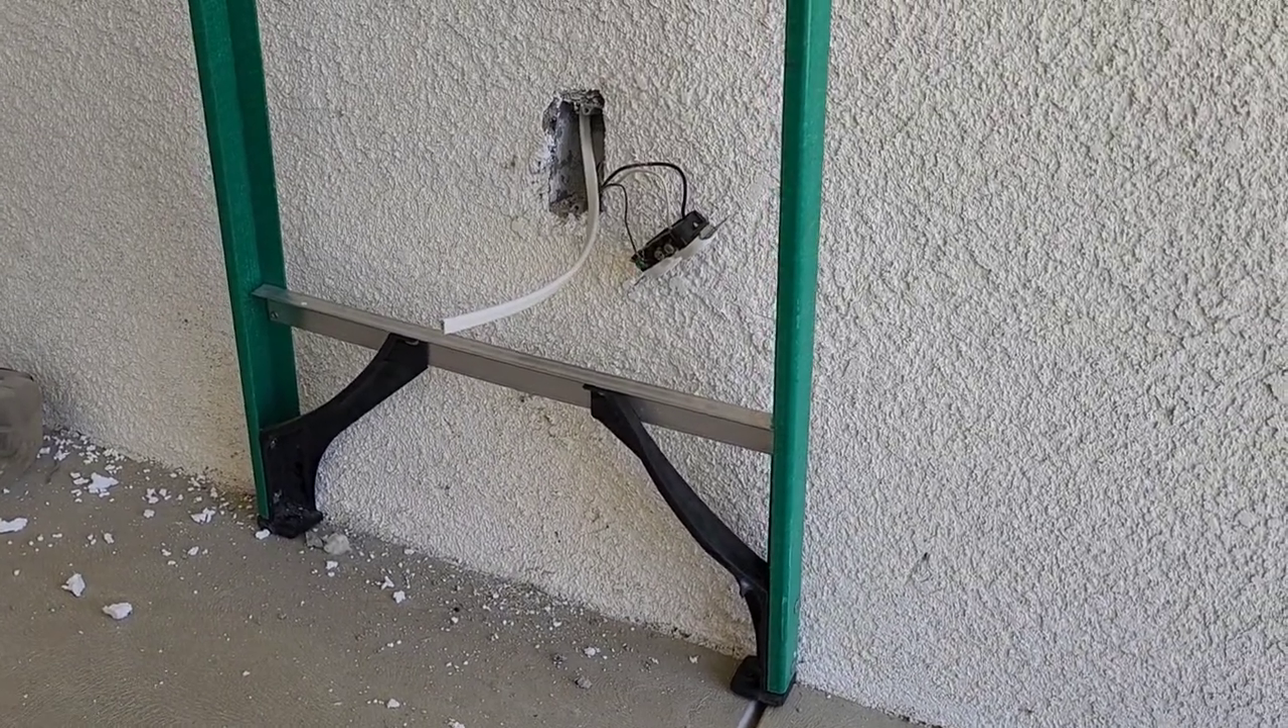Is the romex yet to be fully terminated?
Yes.